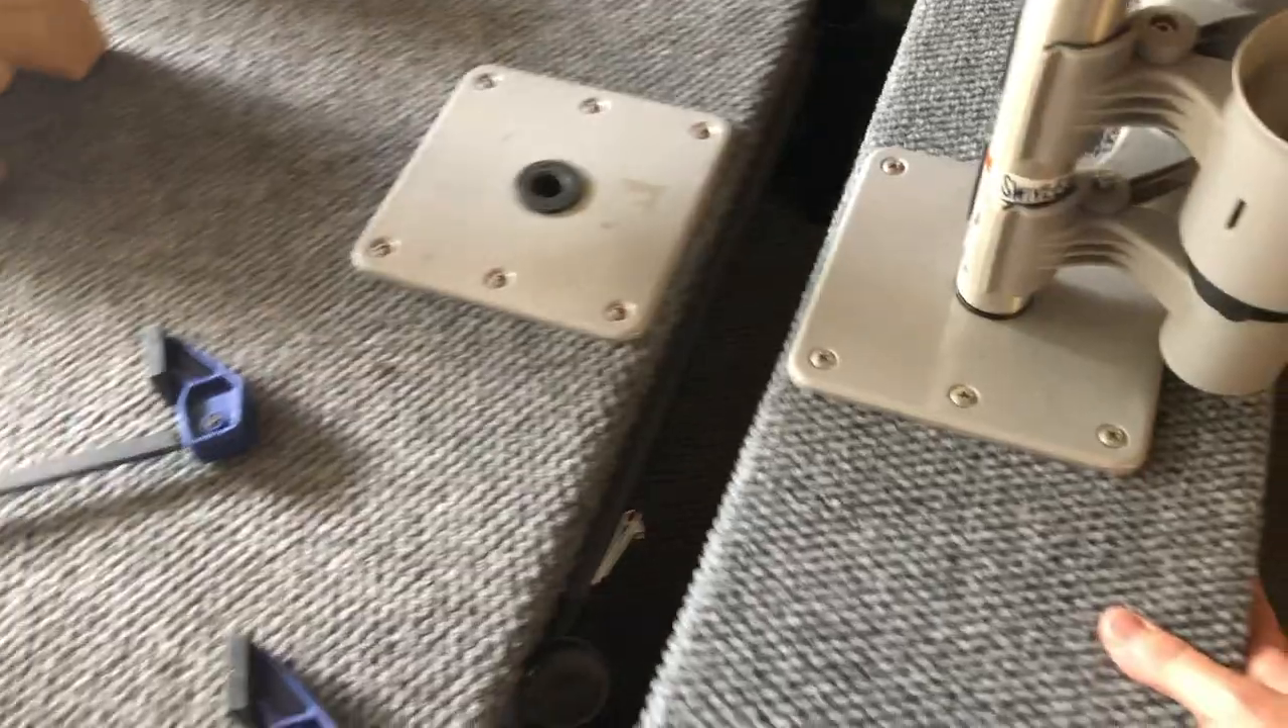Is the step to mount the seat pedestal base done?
Yes.